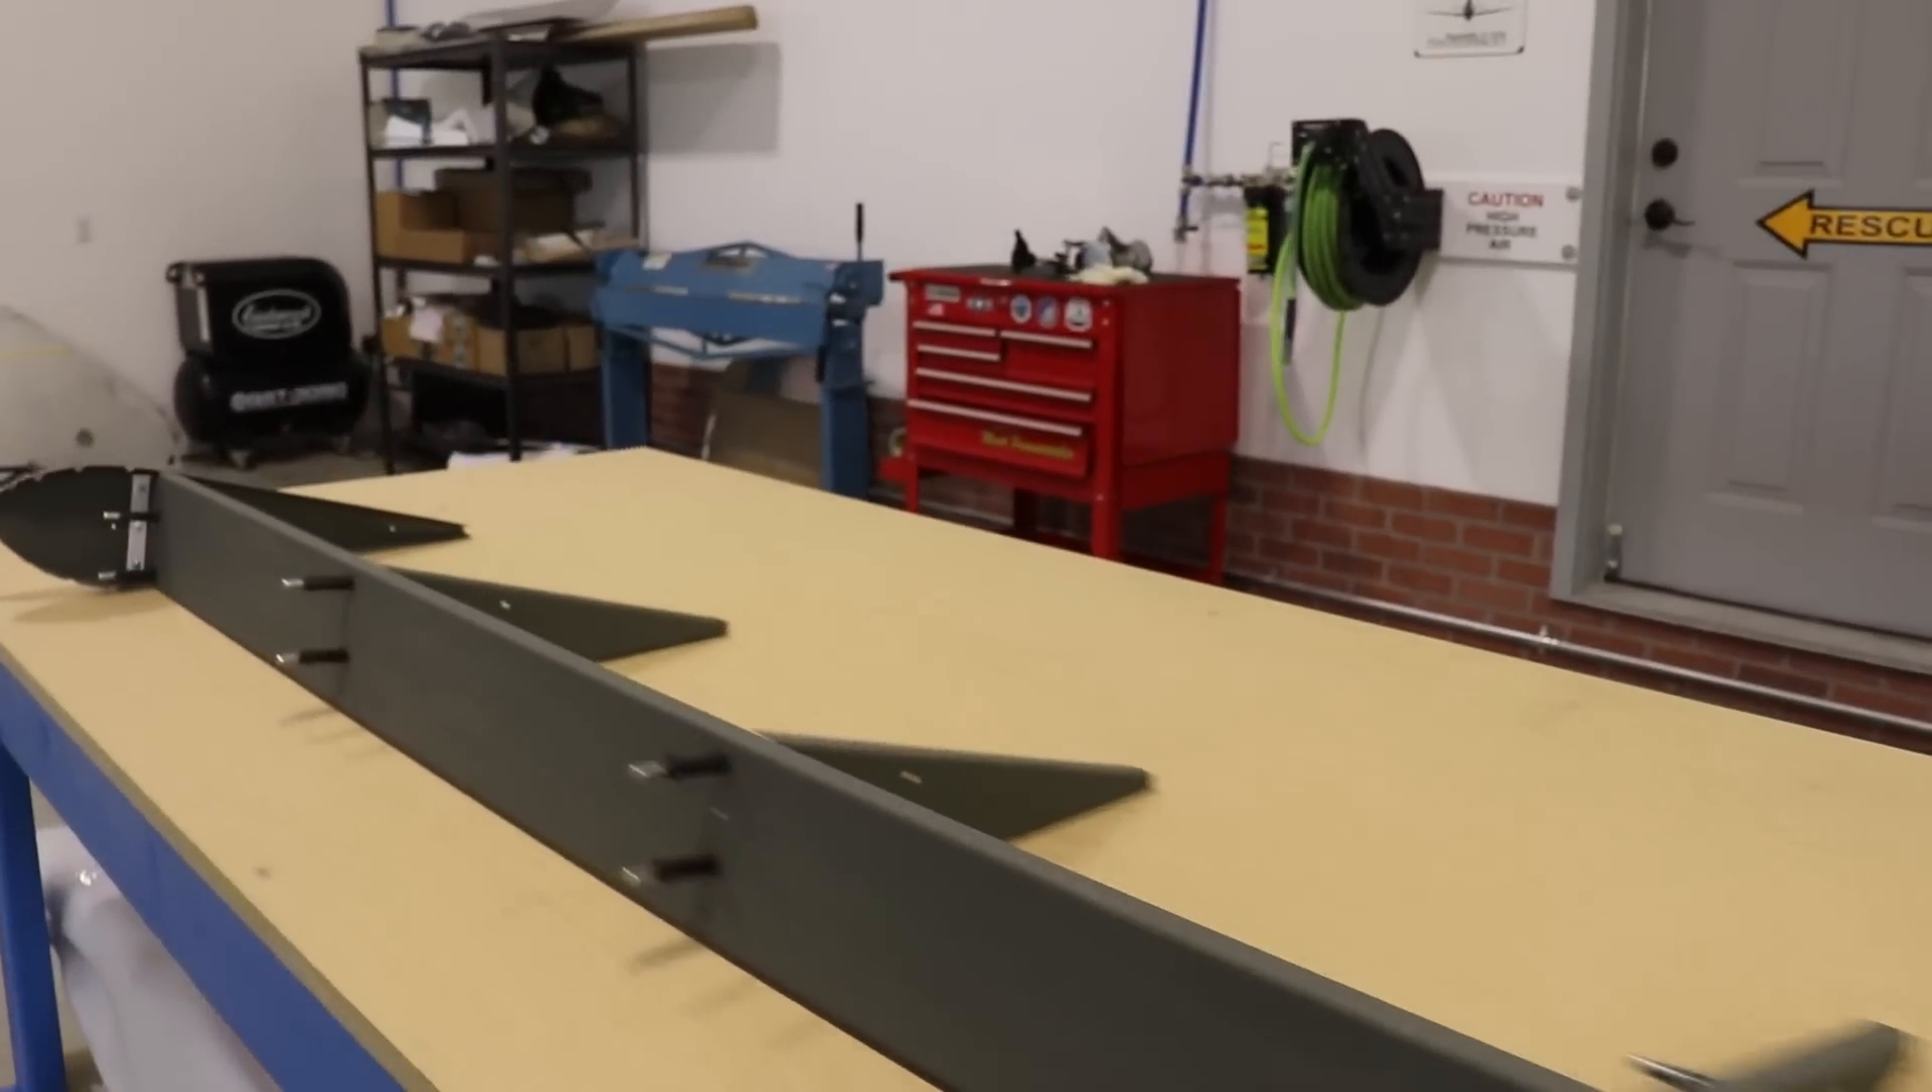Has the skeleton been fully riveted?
No.